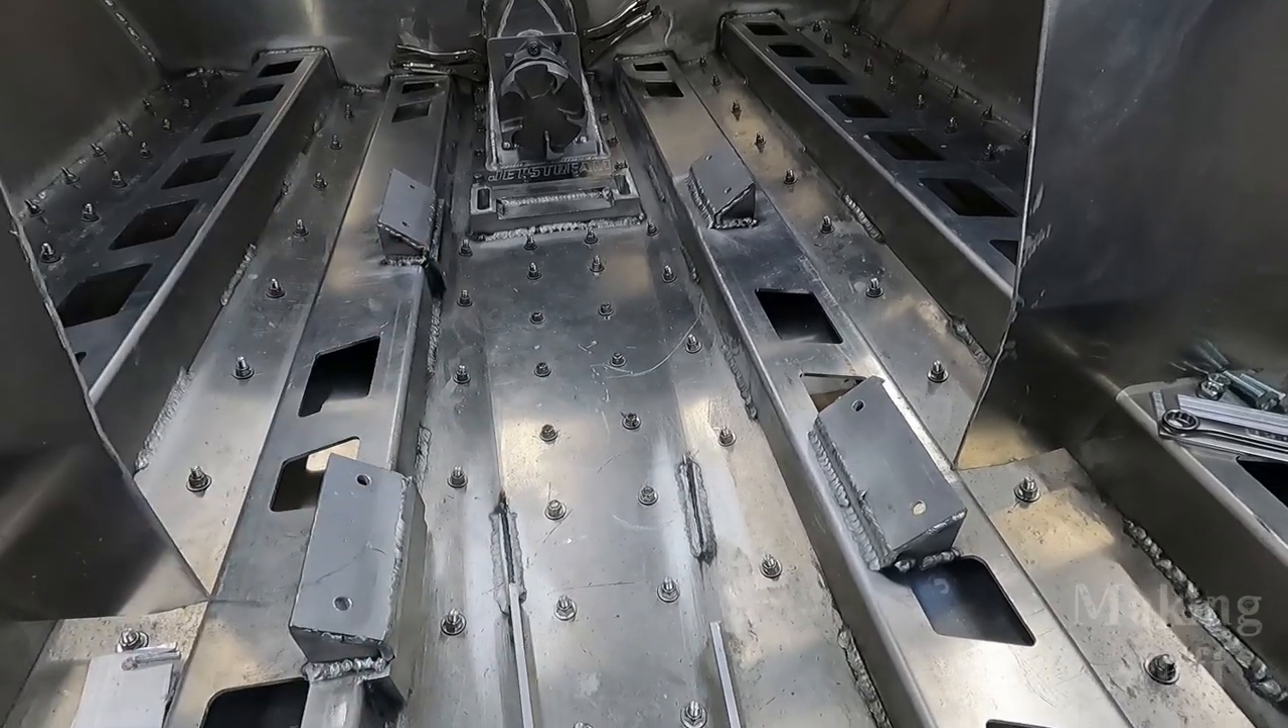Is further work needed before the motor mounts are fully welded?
No.